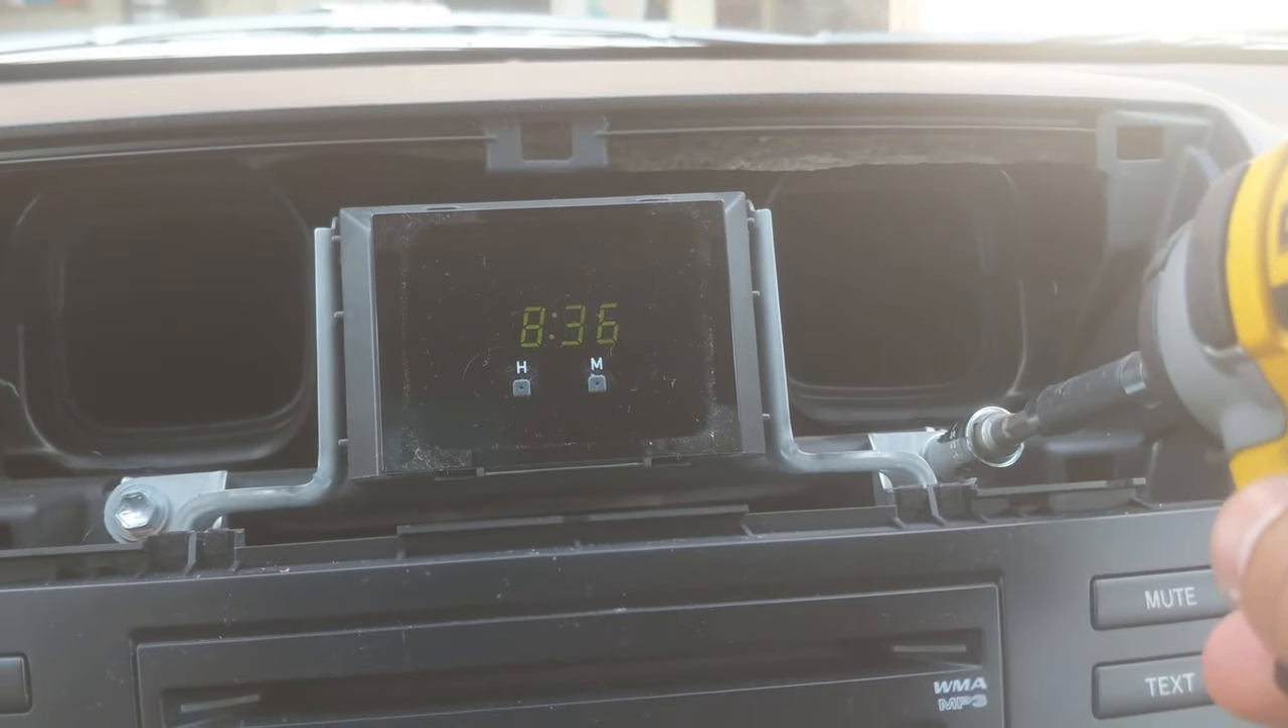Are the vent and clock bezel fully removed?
Yes.